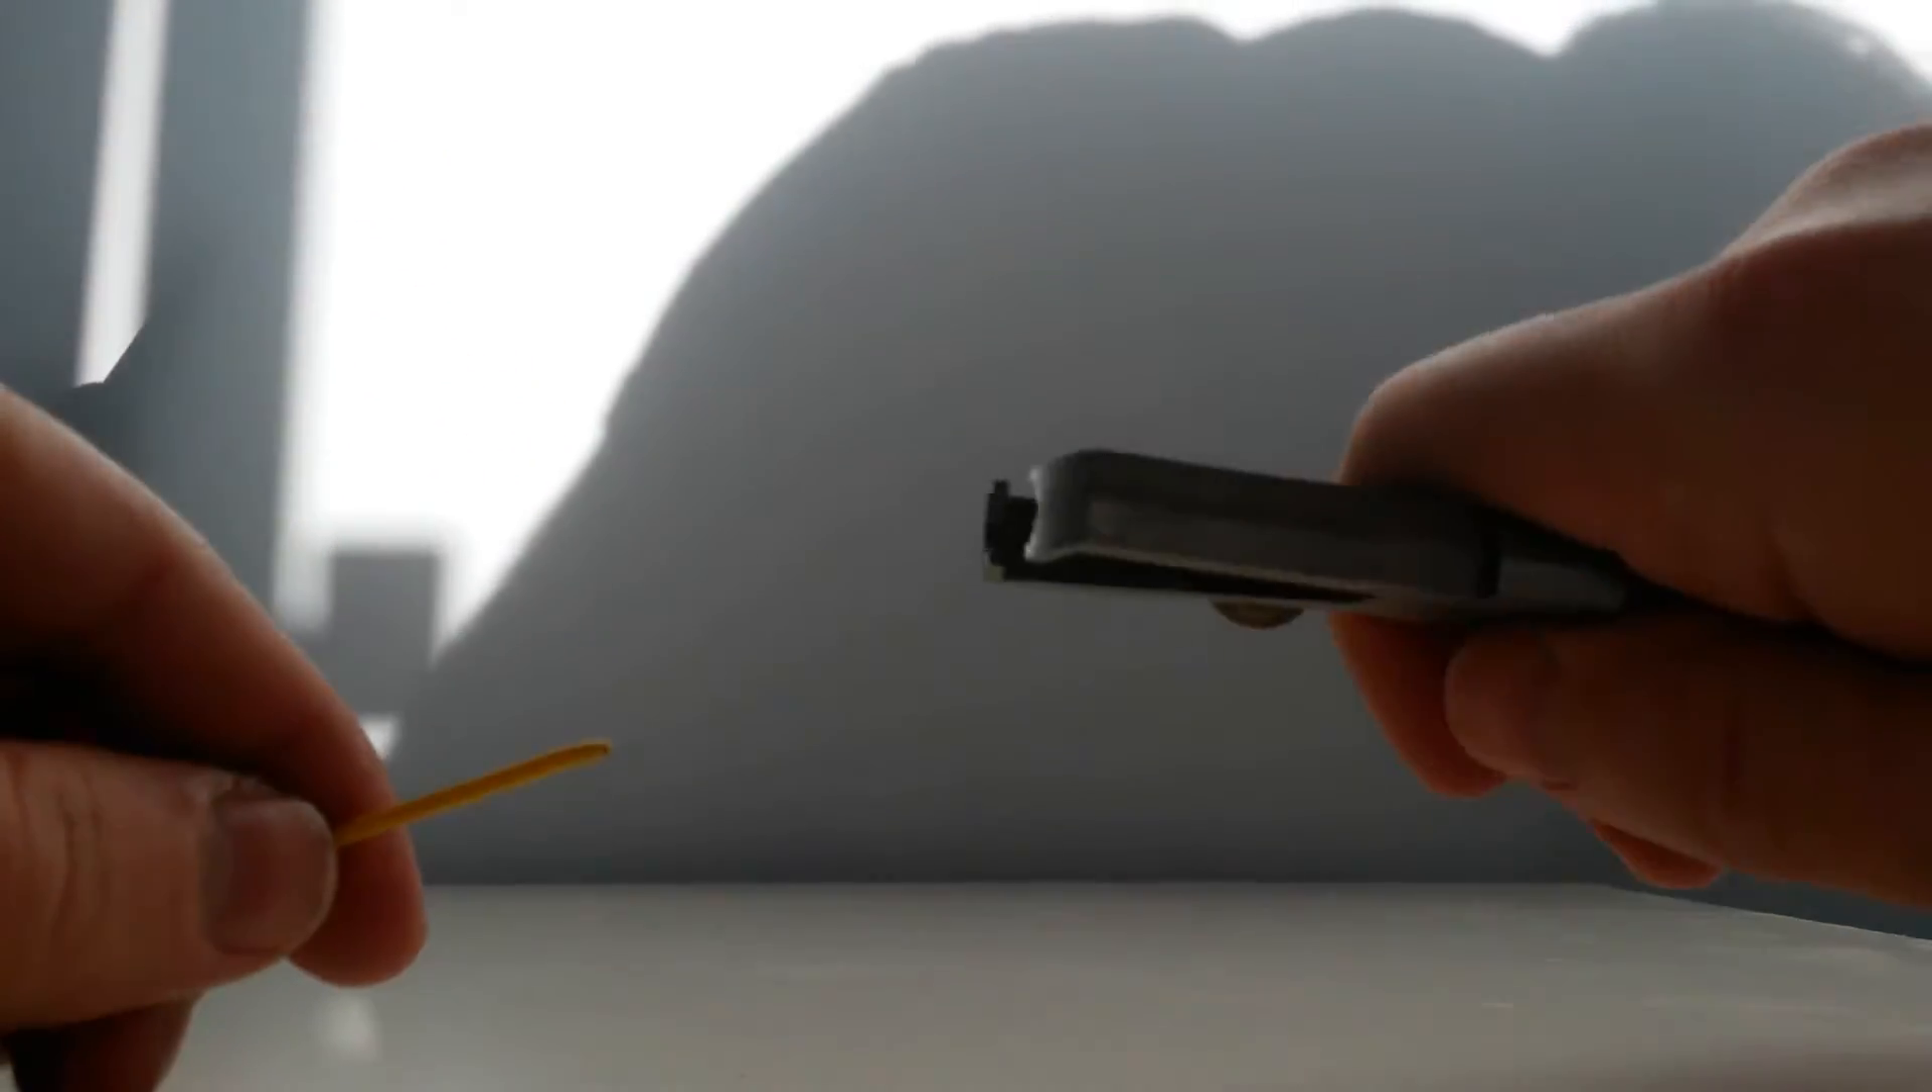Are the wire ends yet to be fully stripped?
Yes.